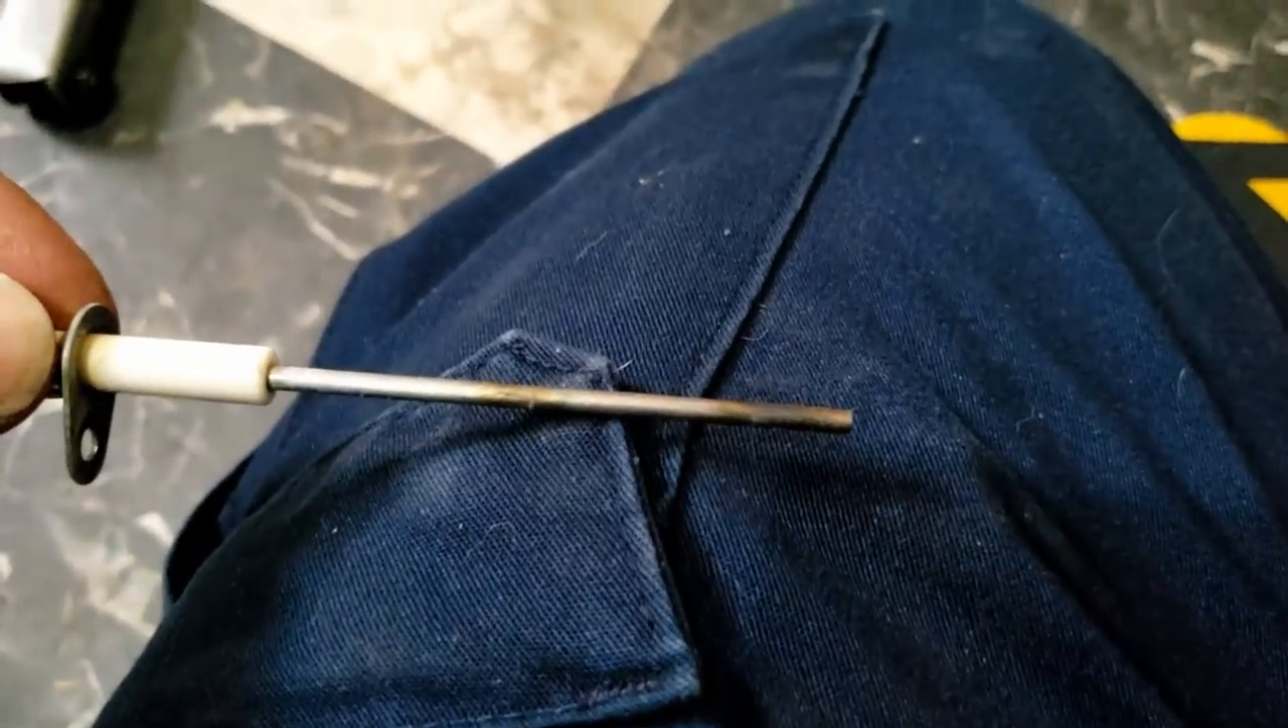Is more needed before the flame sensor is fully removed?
No.